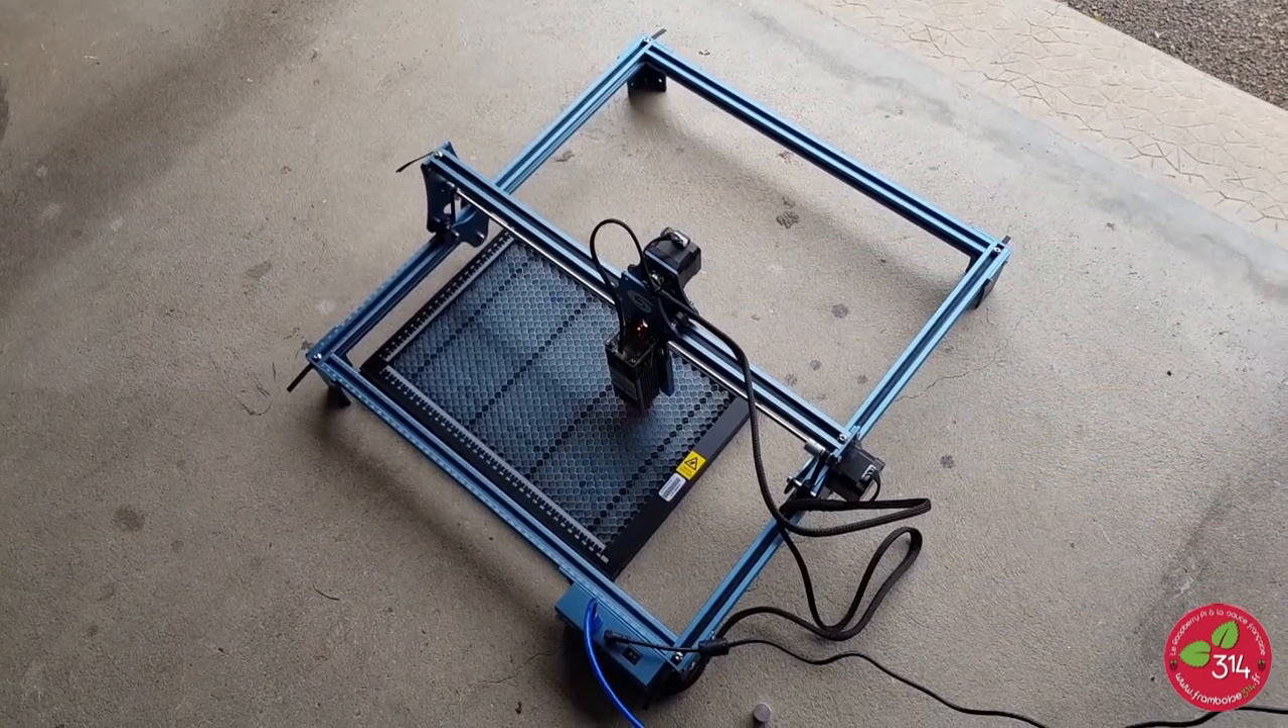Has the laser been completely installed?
Yes.